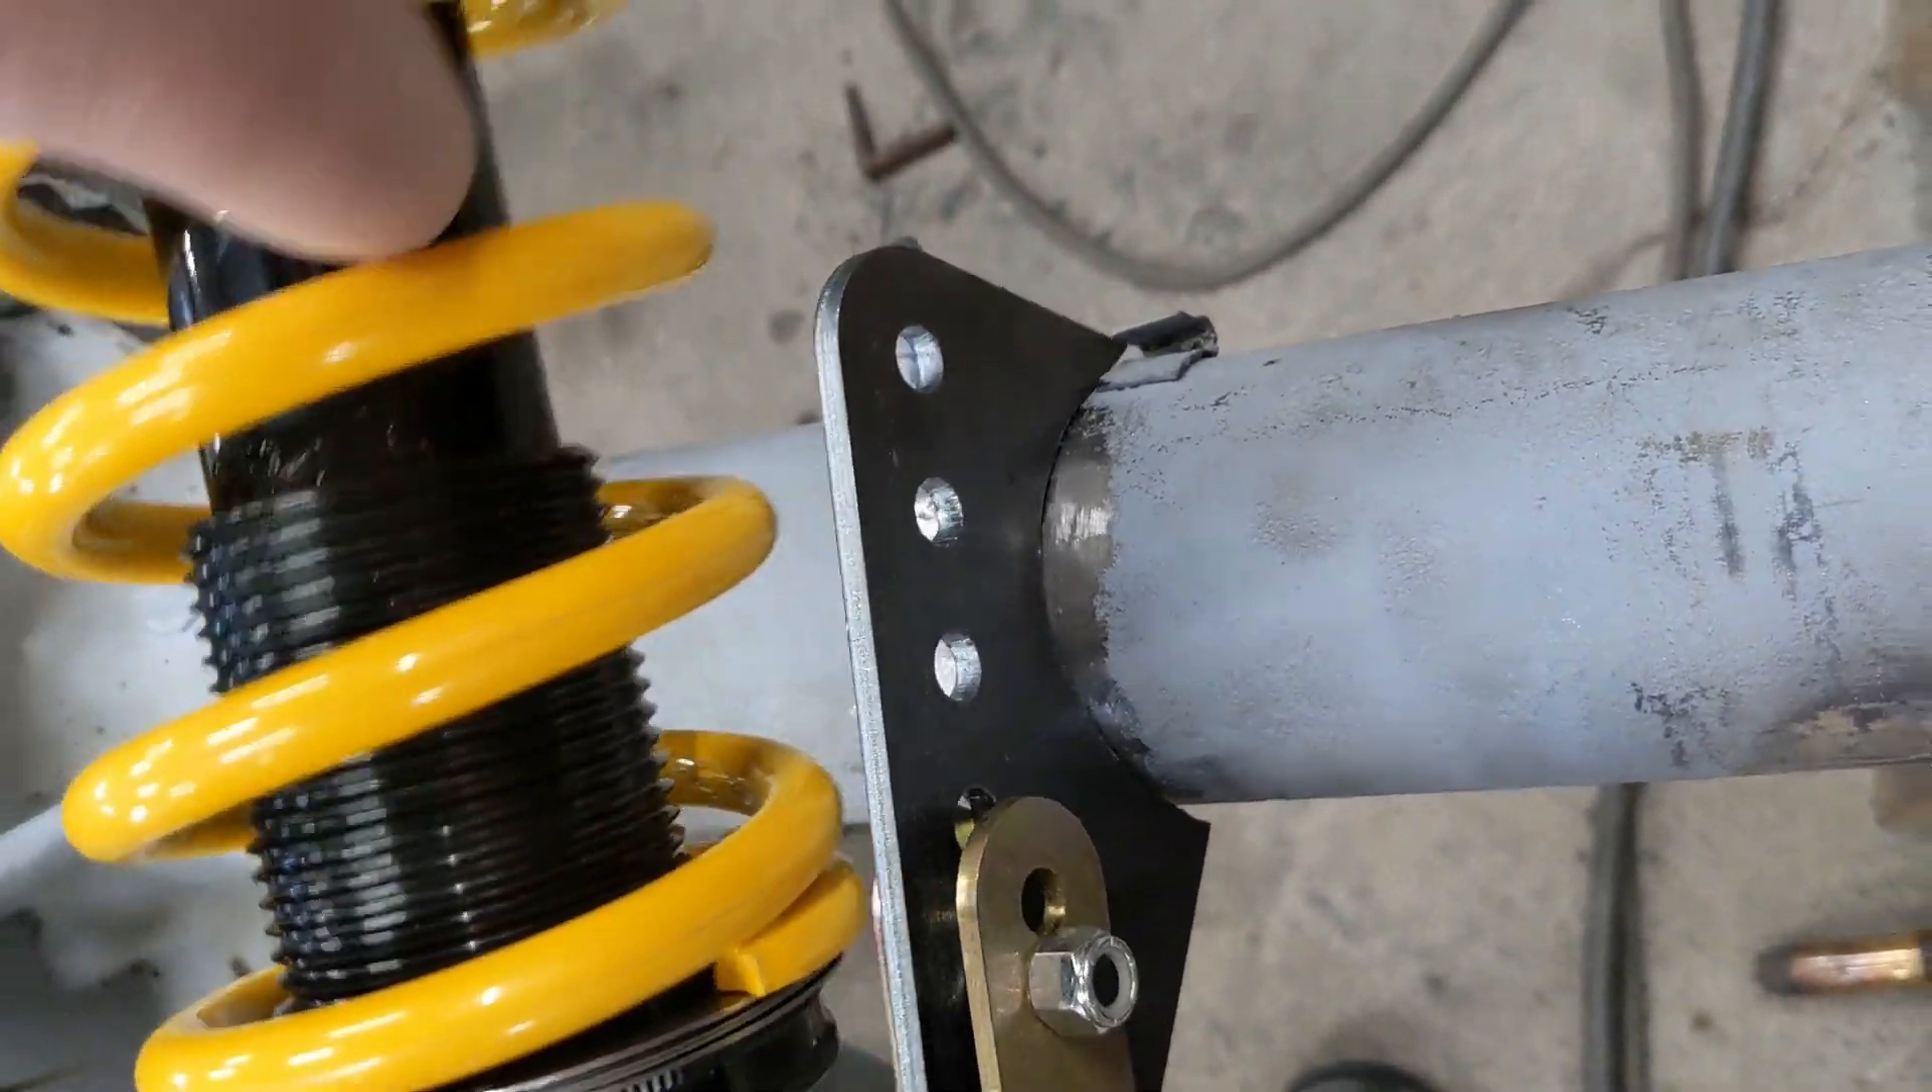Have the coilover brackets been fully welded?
No.